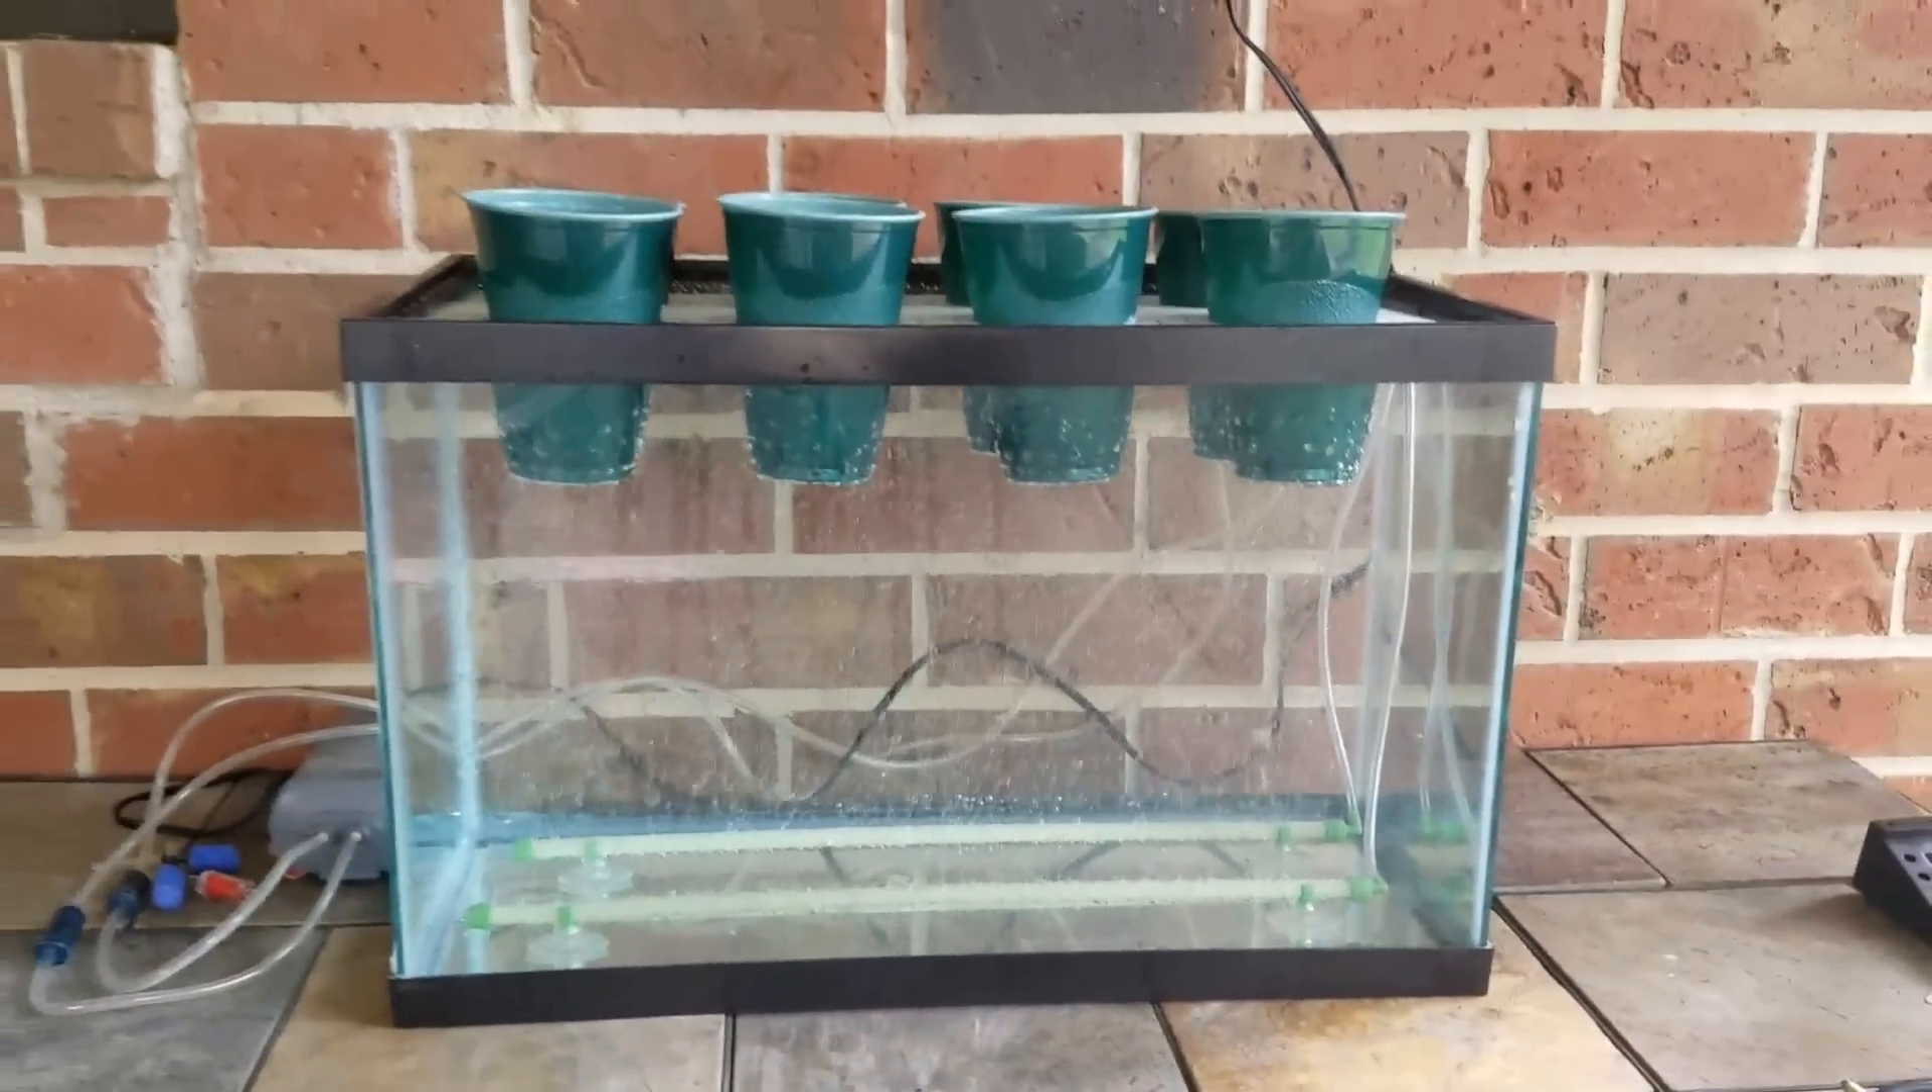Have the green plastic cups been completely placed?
Yes.